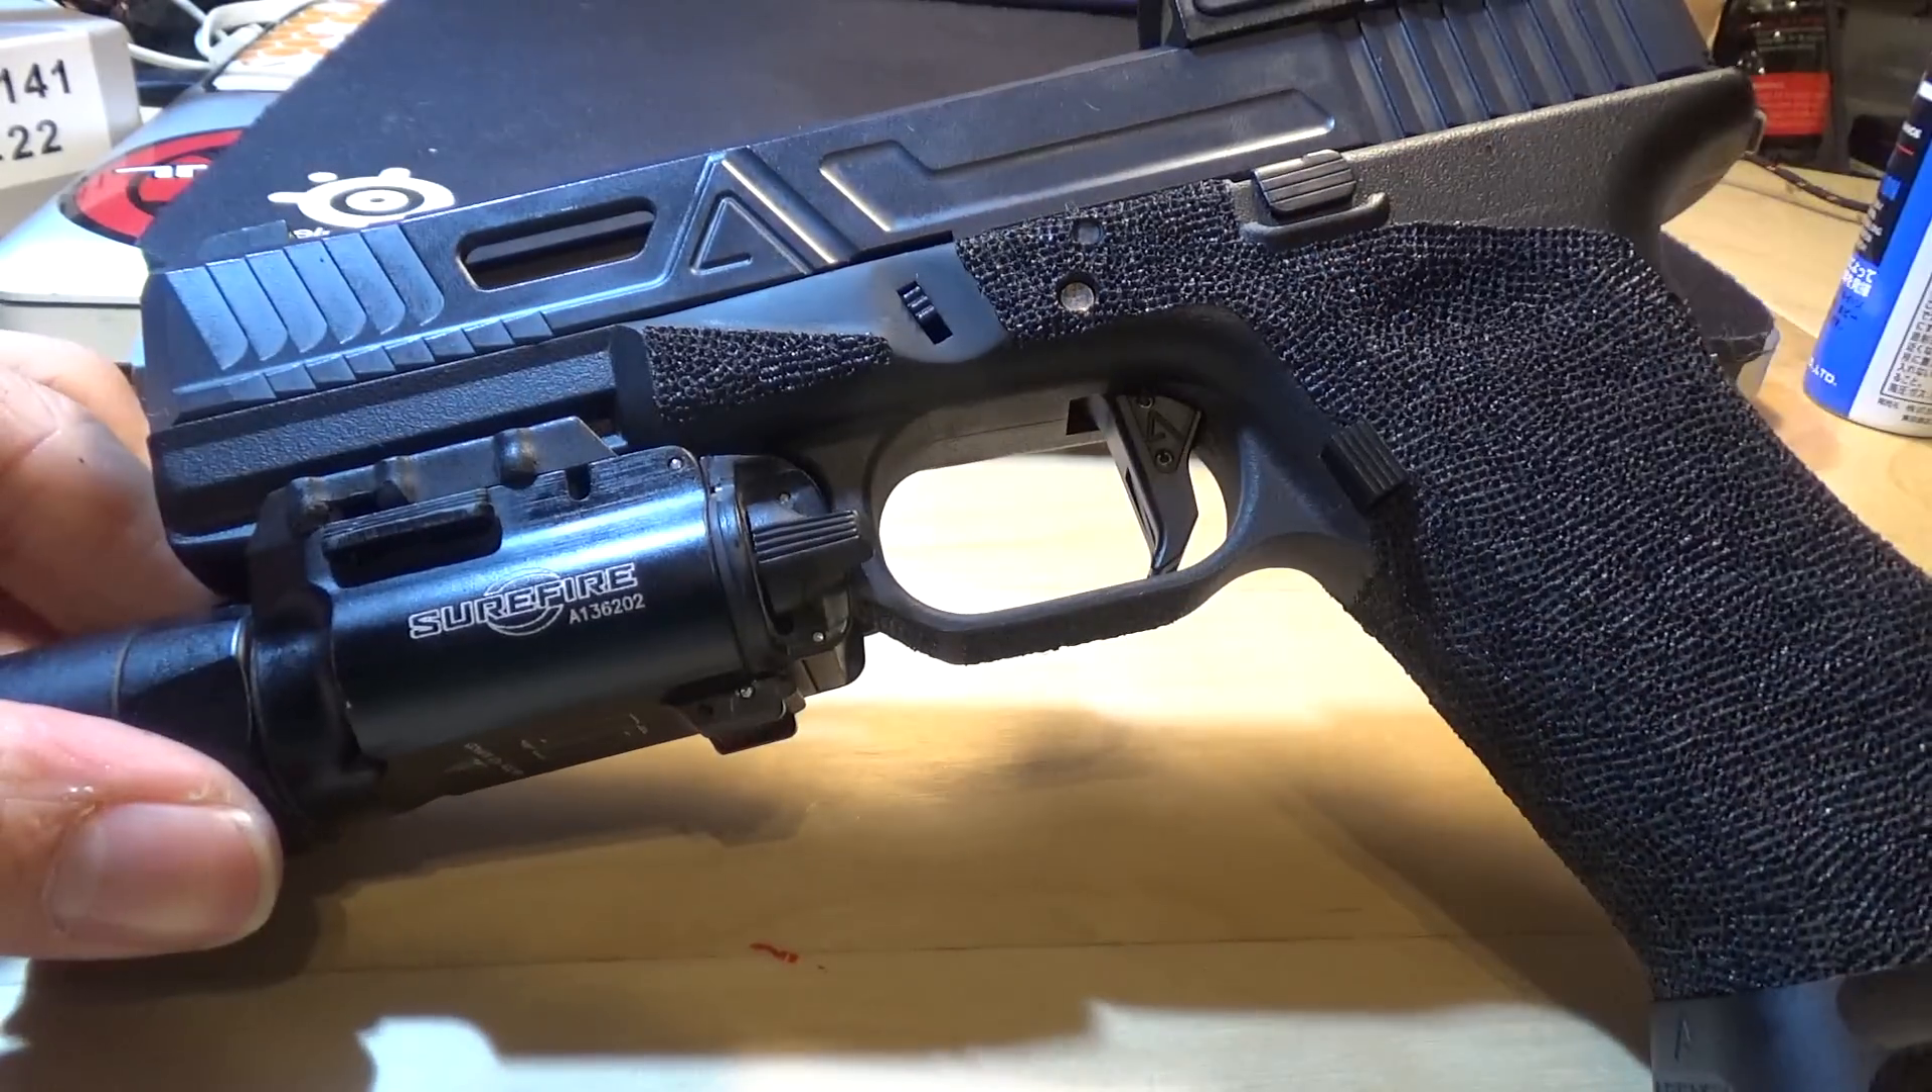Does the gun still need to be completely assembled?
No.